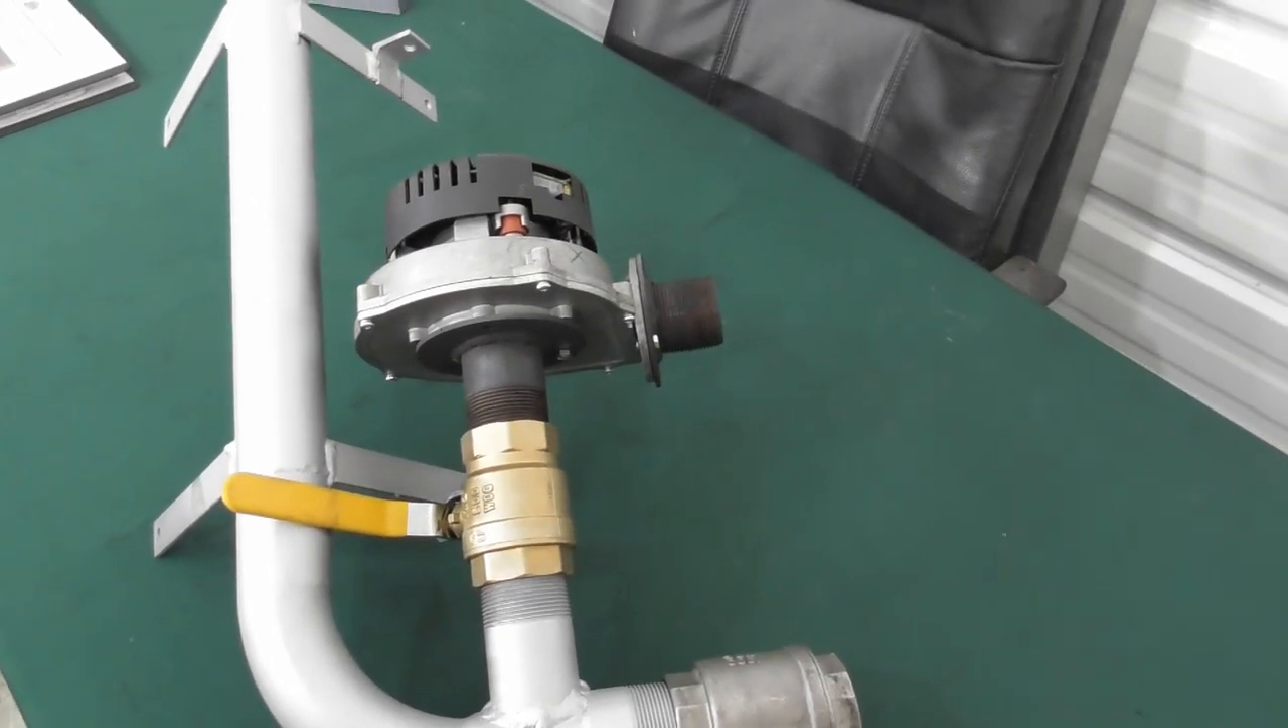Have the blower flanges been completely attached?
Yes.